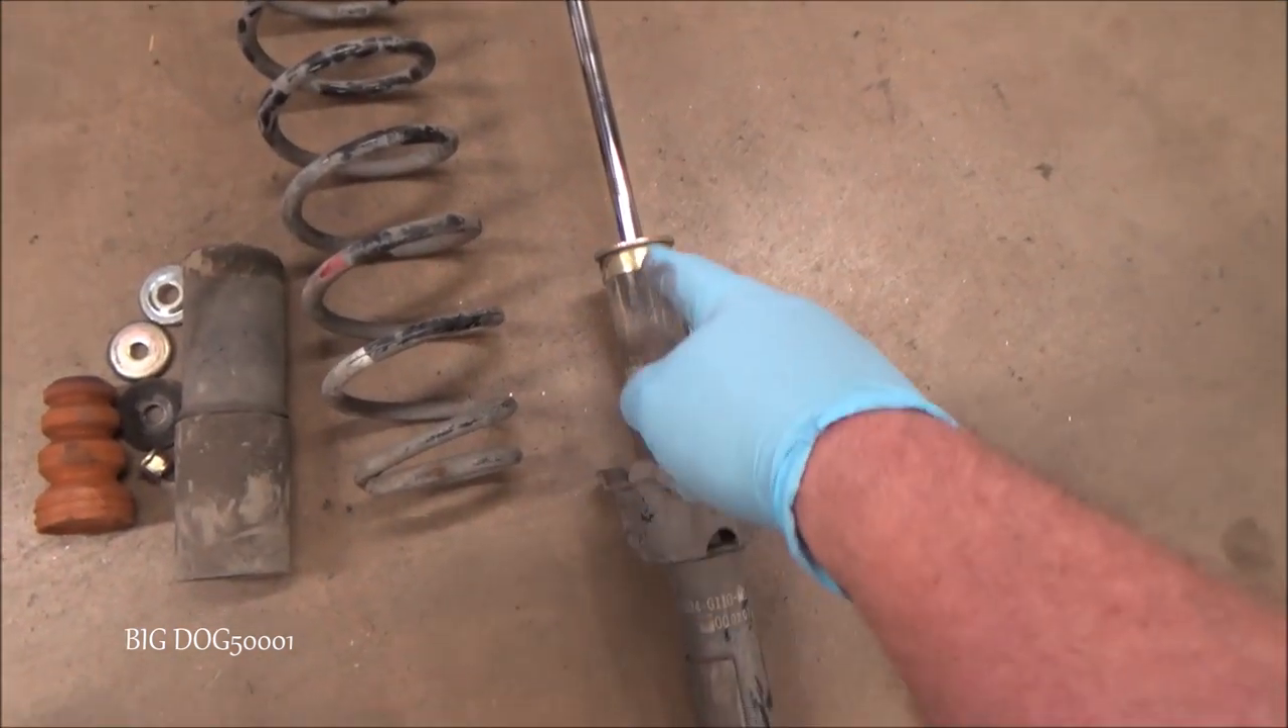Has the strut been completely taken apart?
Yes.